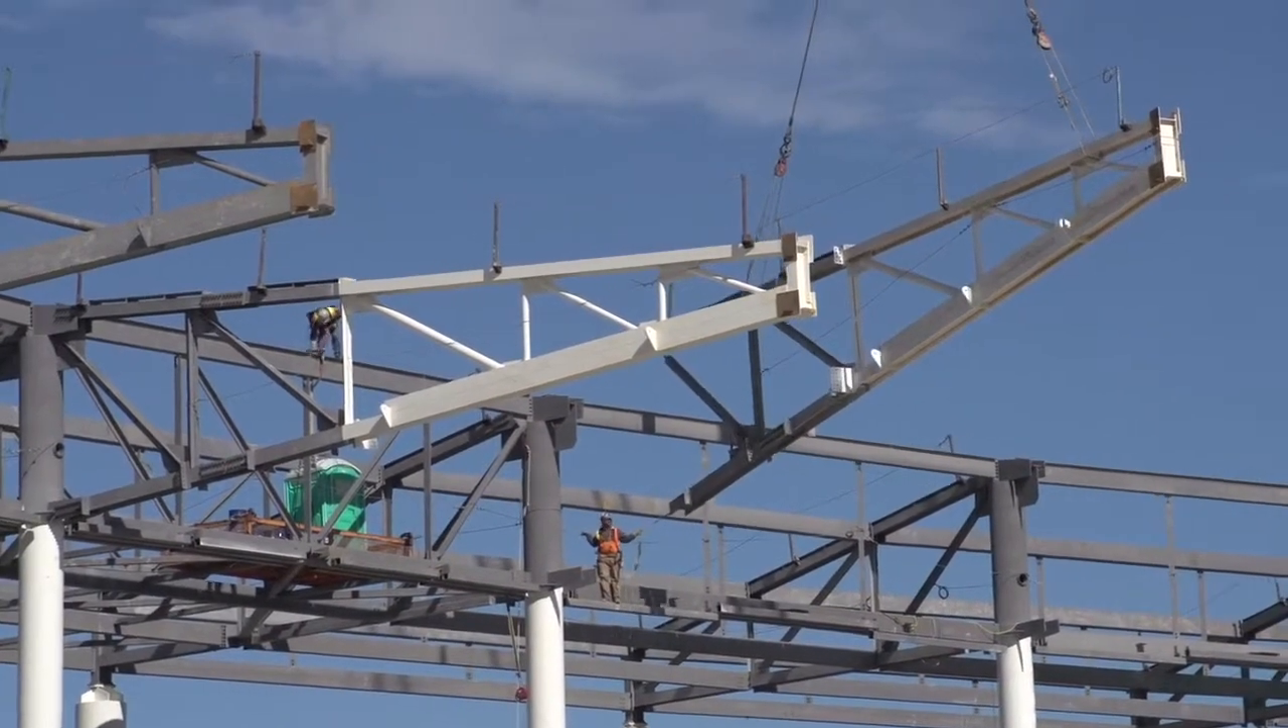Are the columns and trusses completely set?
No.